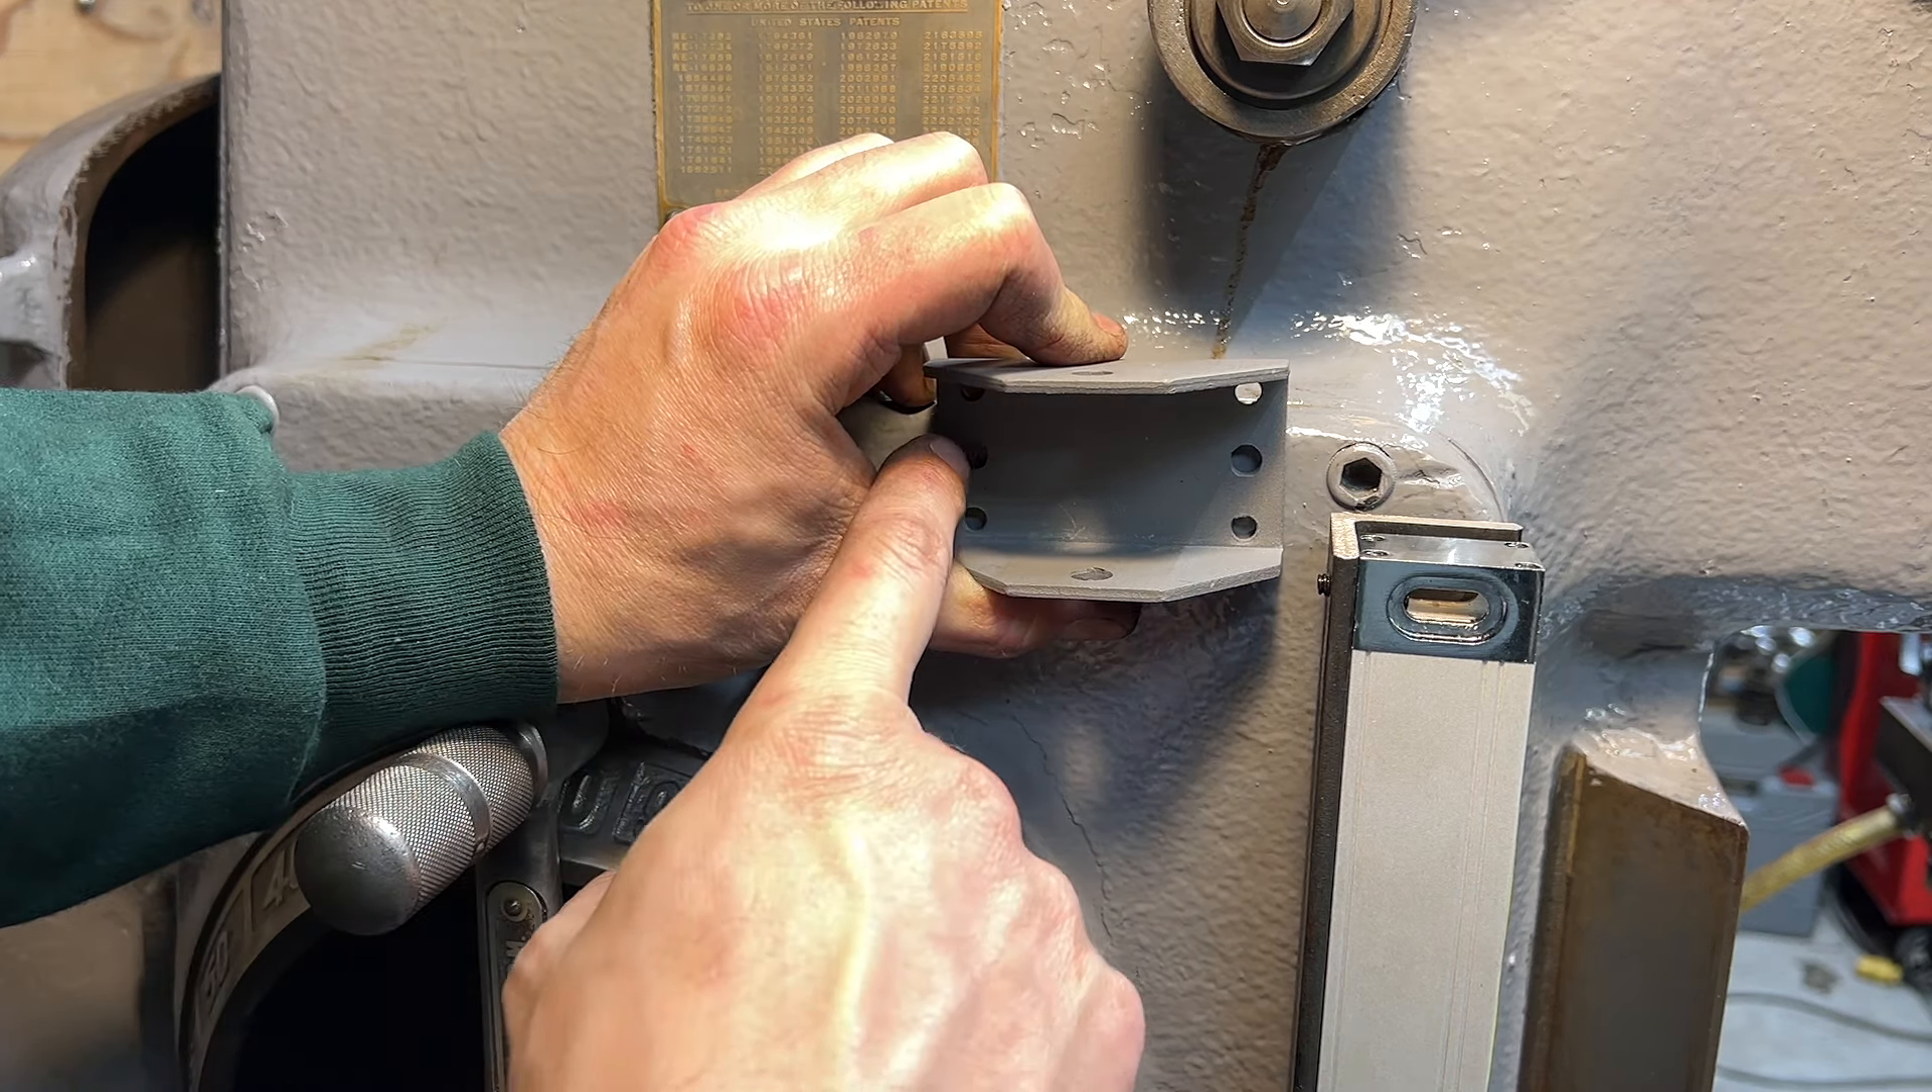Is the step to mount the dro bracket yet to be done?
Yes.